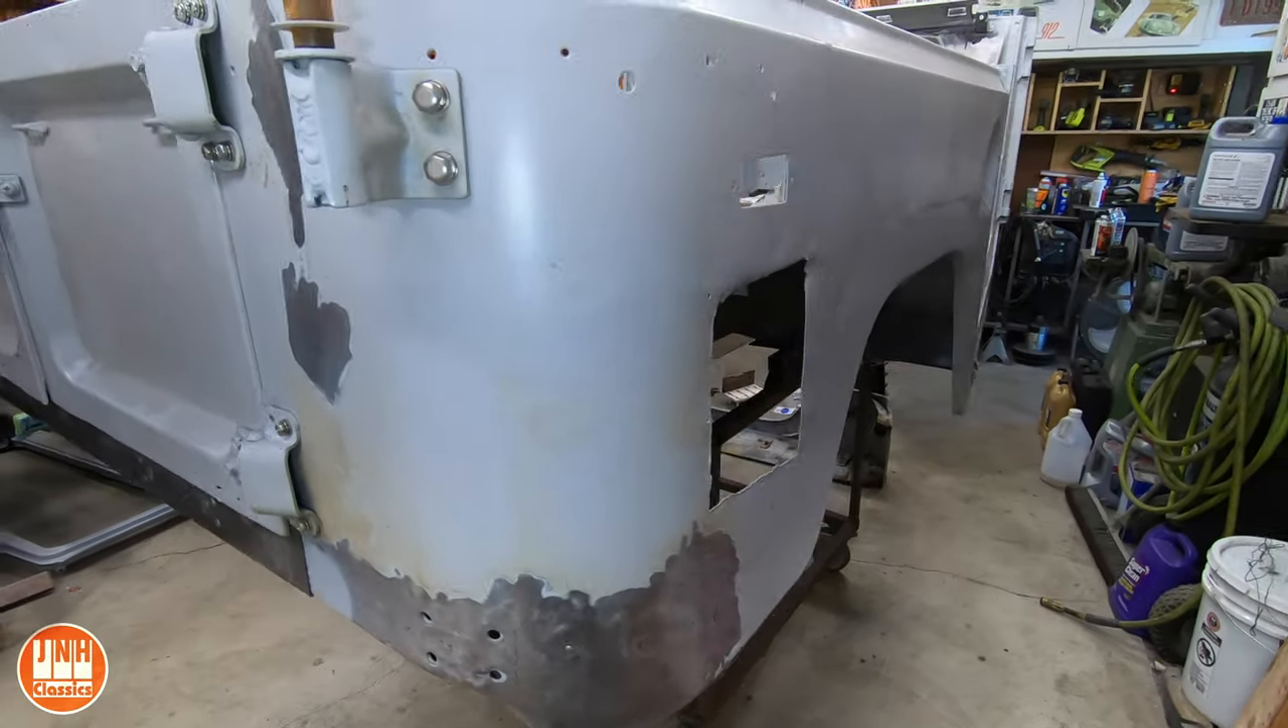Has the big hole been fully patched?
No.